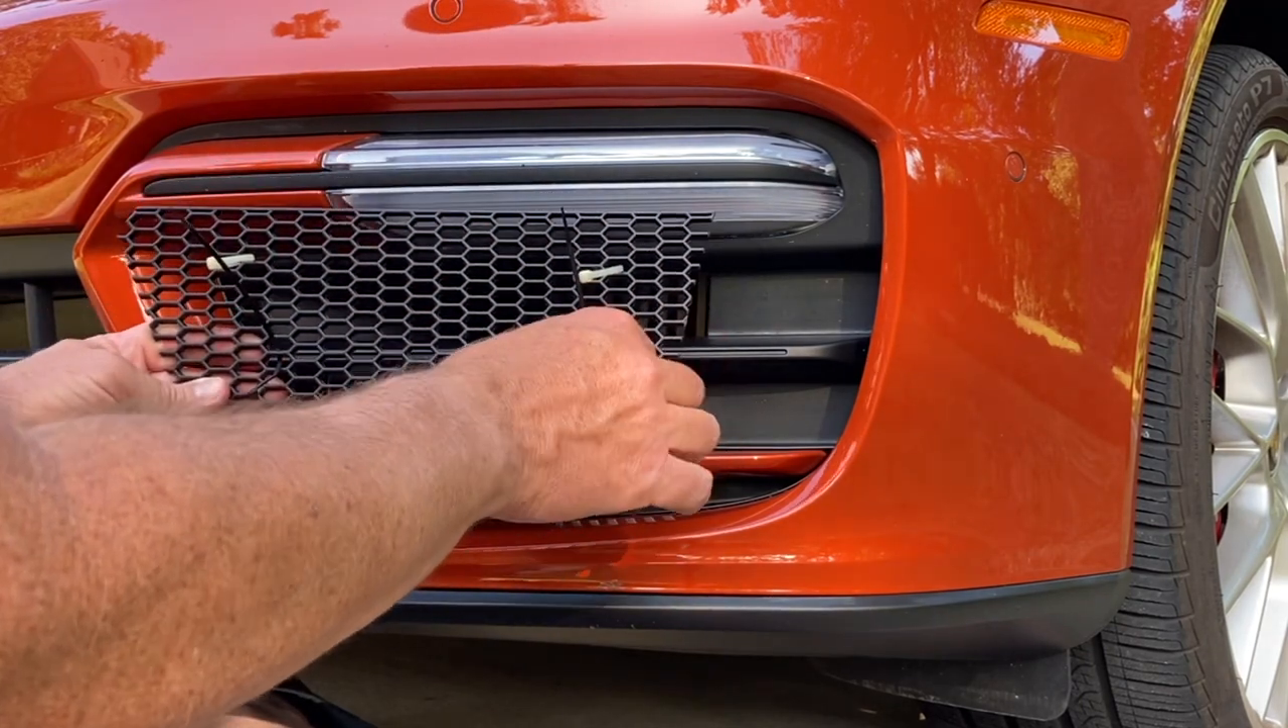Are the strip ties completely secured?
No.